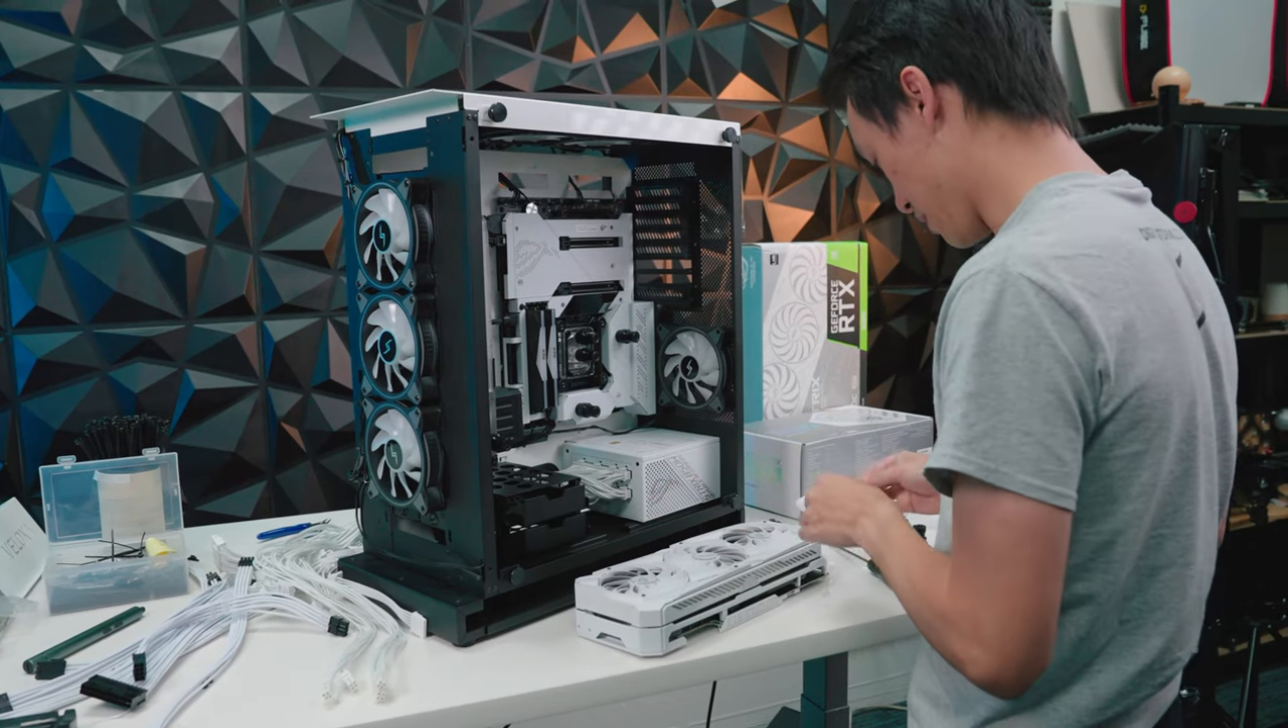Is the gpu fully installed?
No.